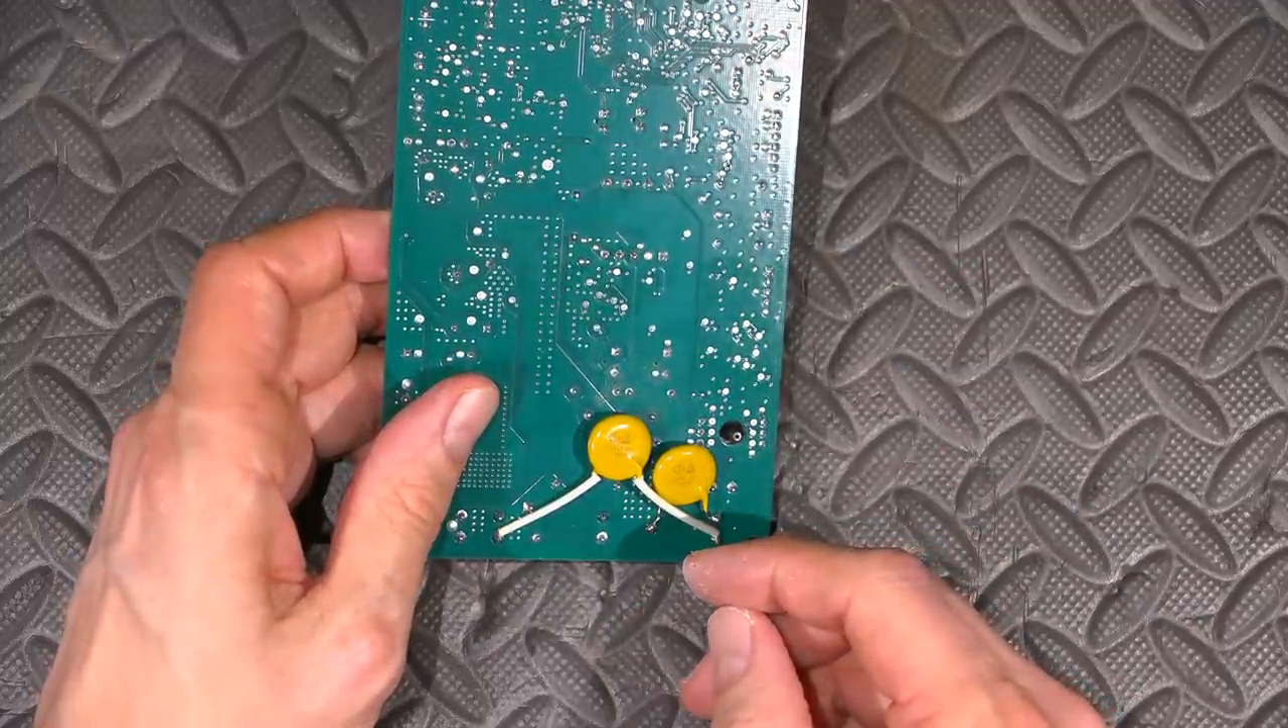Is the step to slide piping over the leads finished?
Yes.